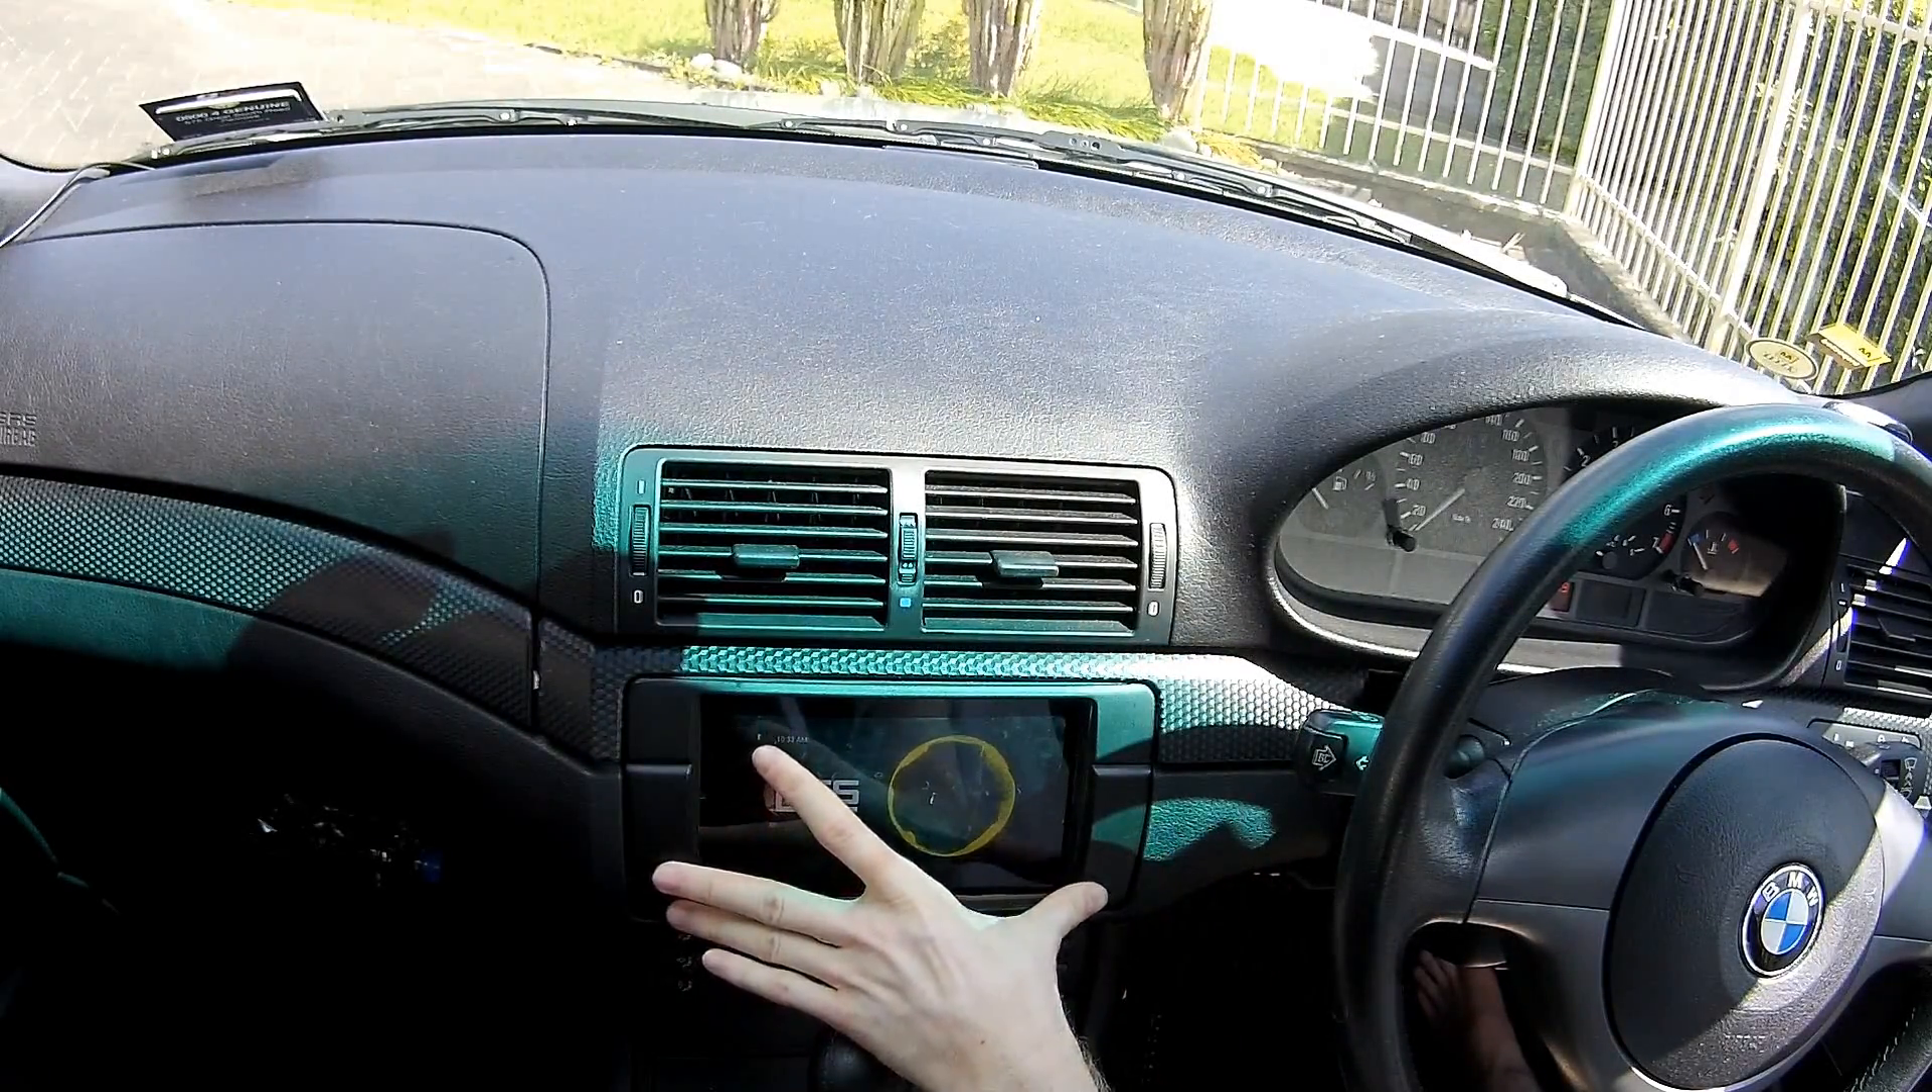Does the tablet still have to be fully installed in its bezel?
No.